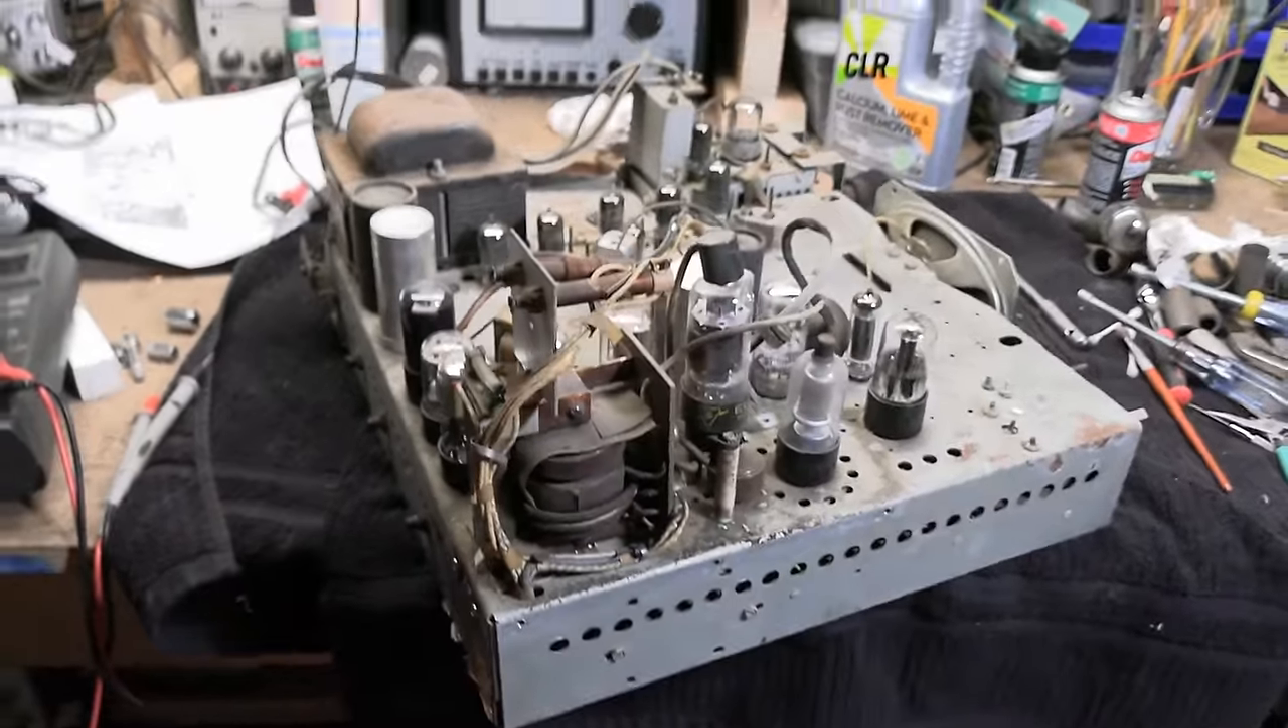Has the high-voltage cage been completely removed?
Yes.